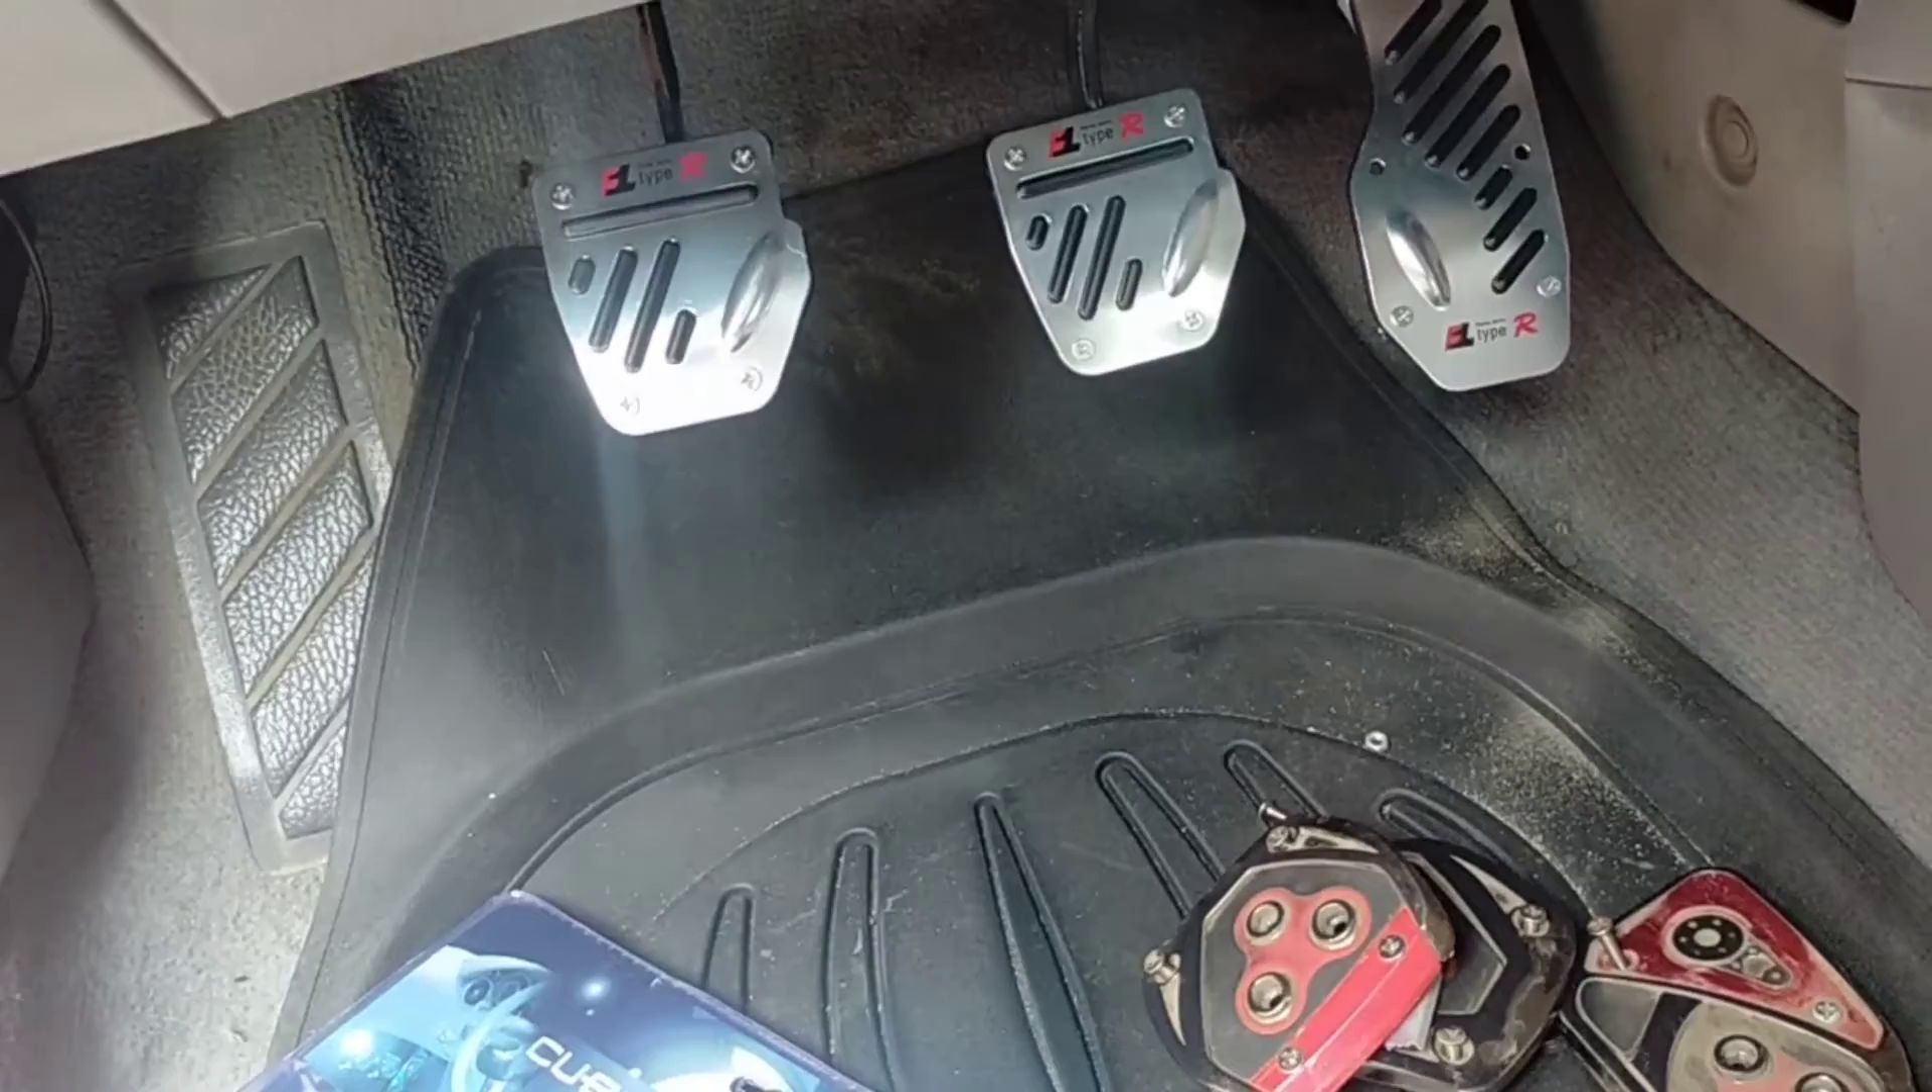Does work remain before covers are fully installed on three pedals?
No.